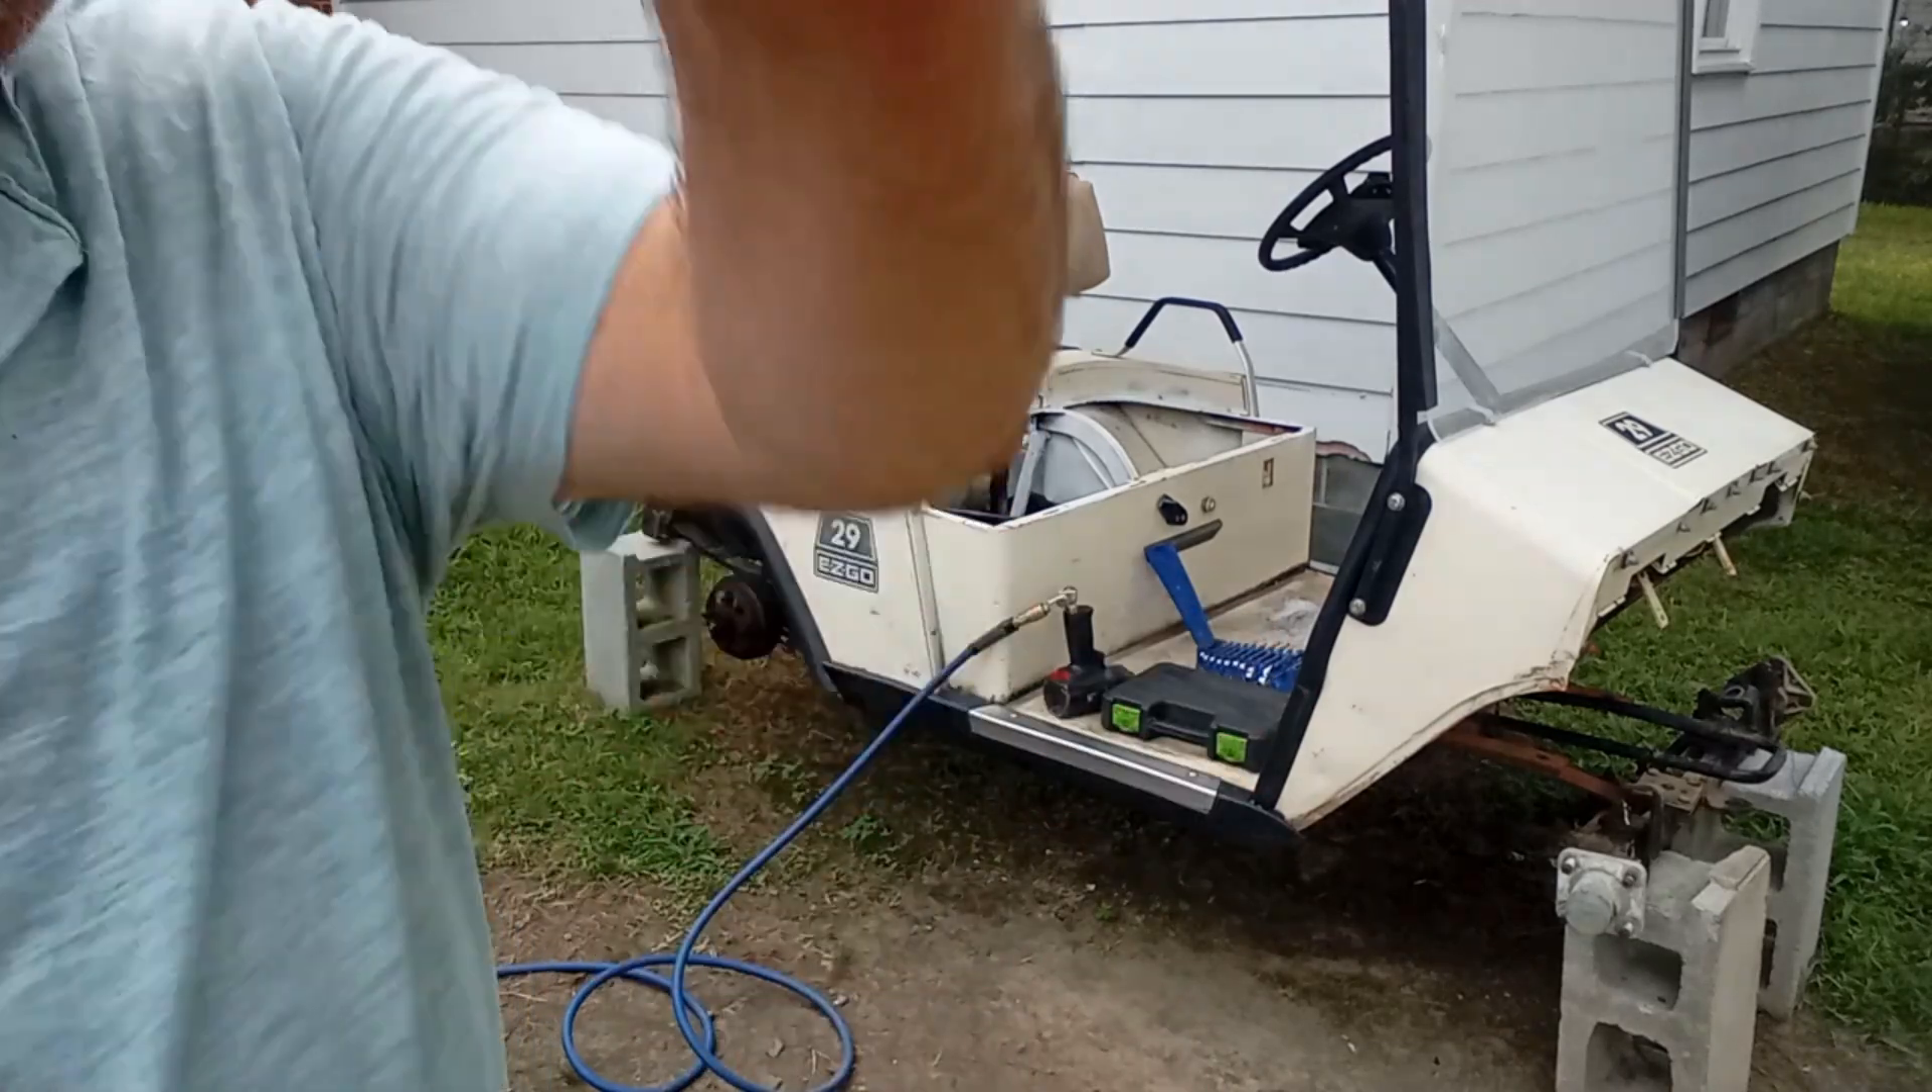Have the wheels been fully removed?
Yes.